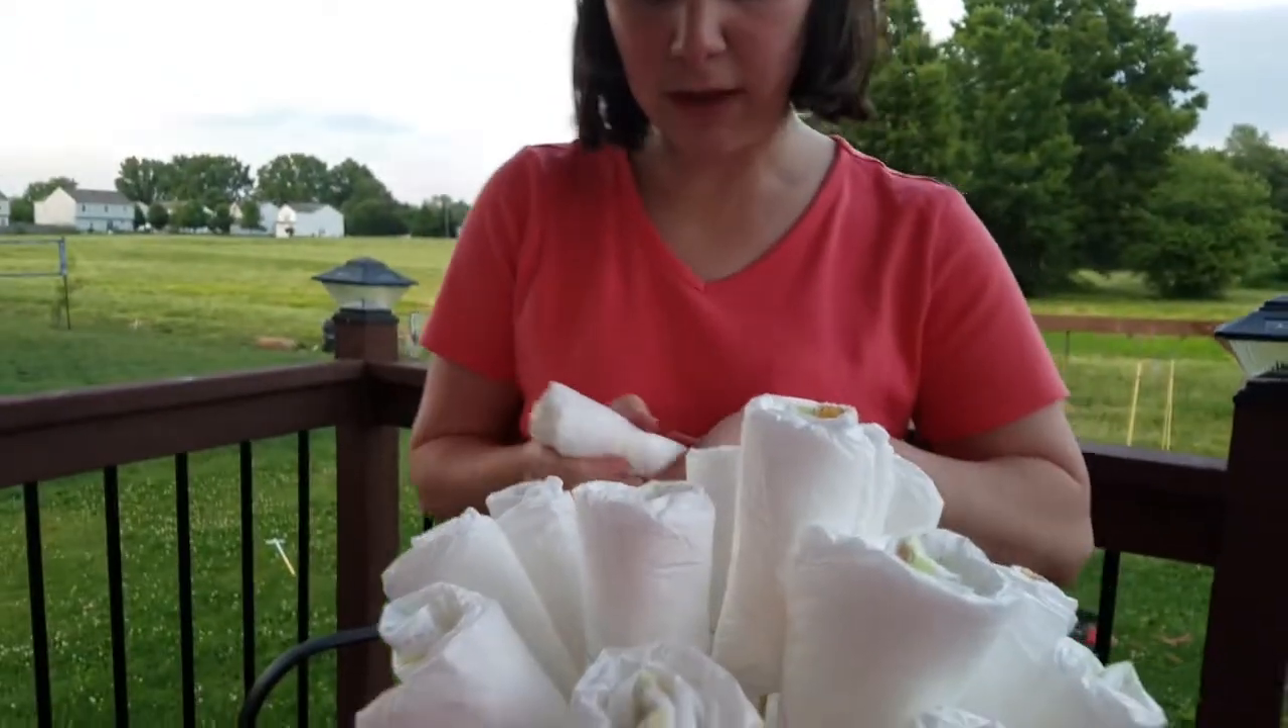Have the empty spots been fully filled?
No.